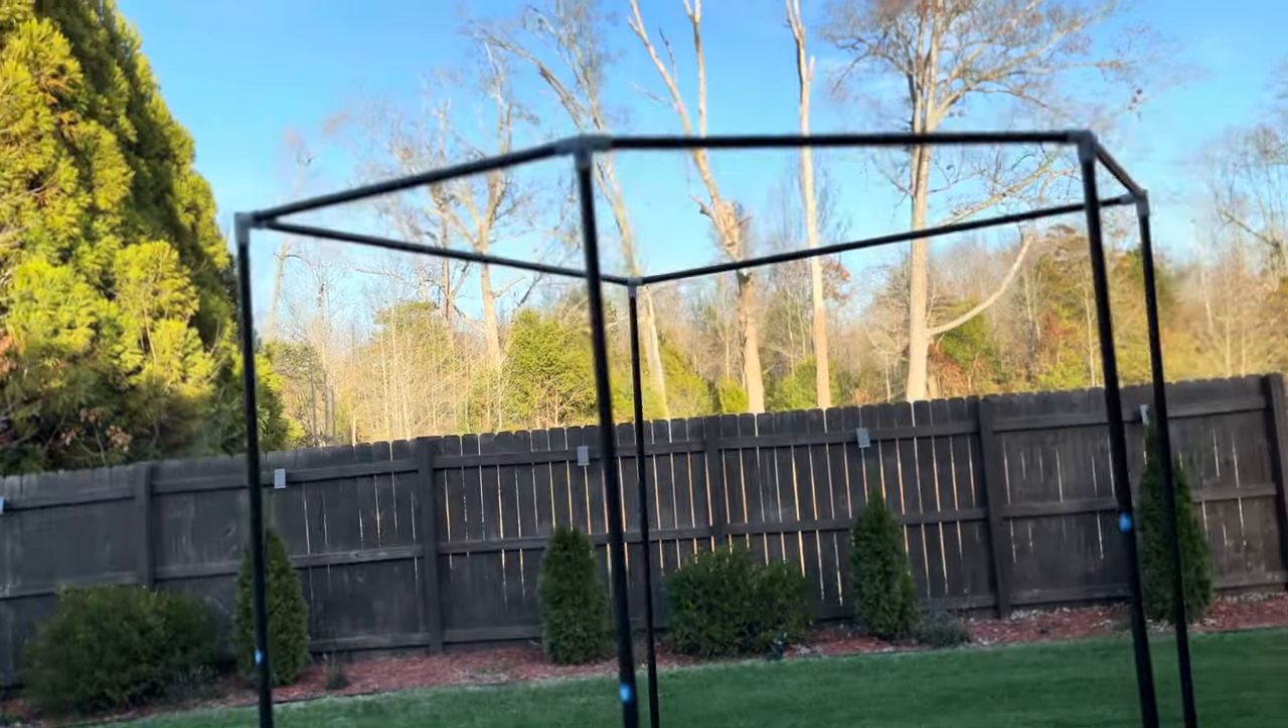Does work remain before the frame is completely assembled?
No.